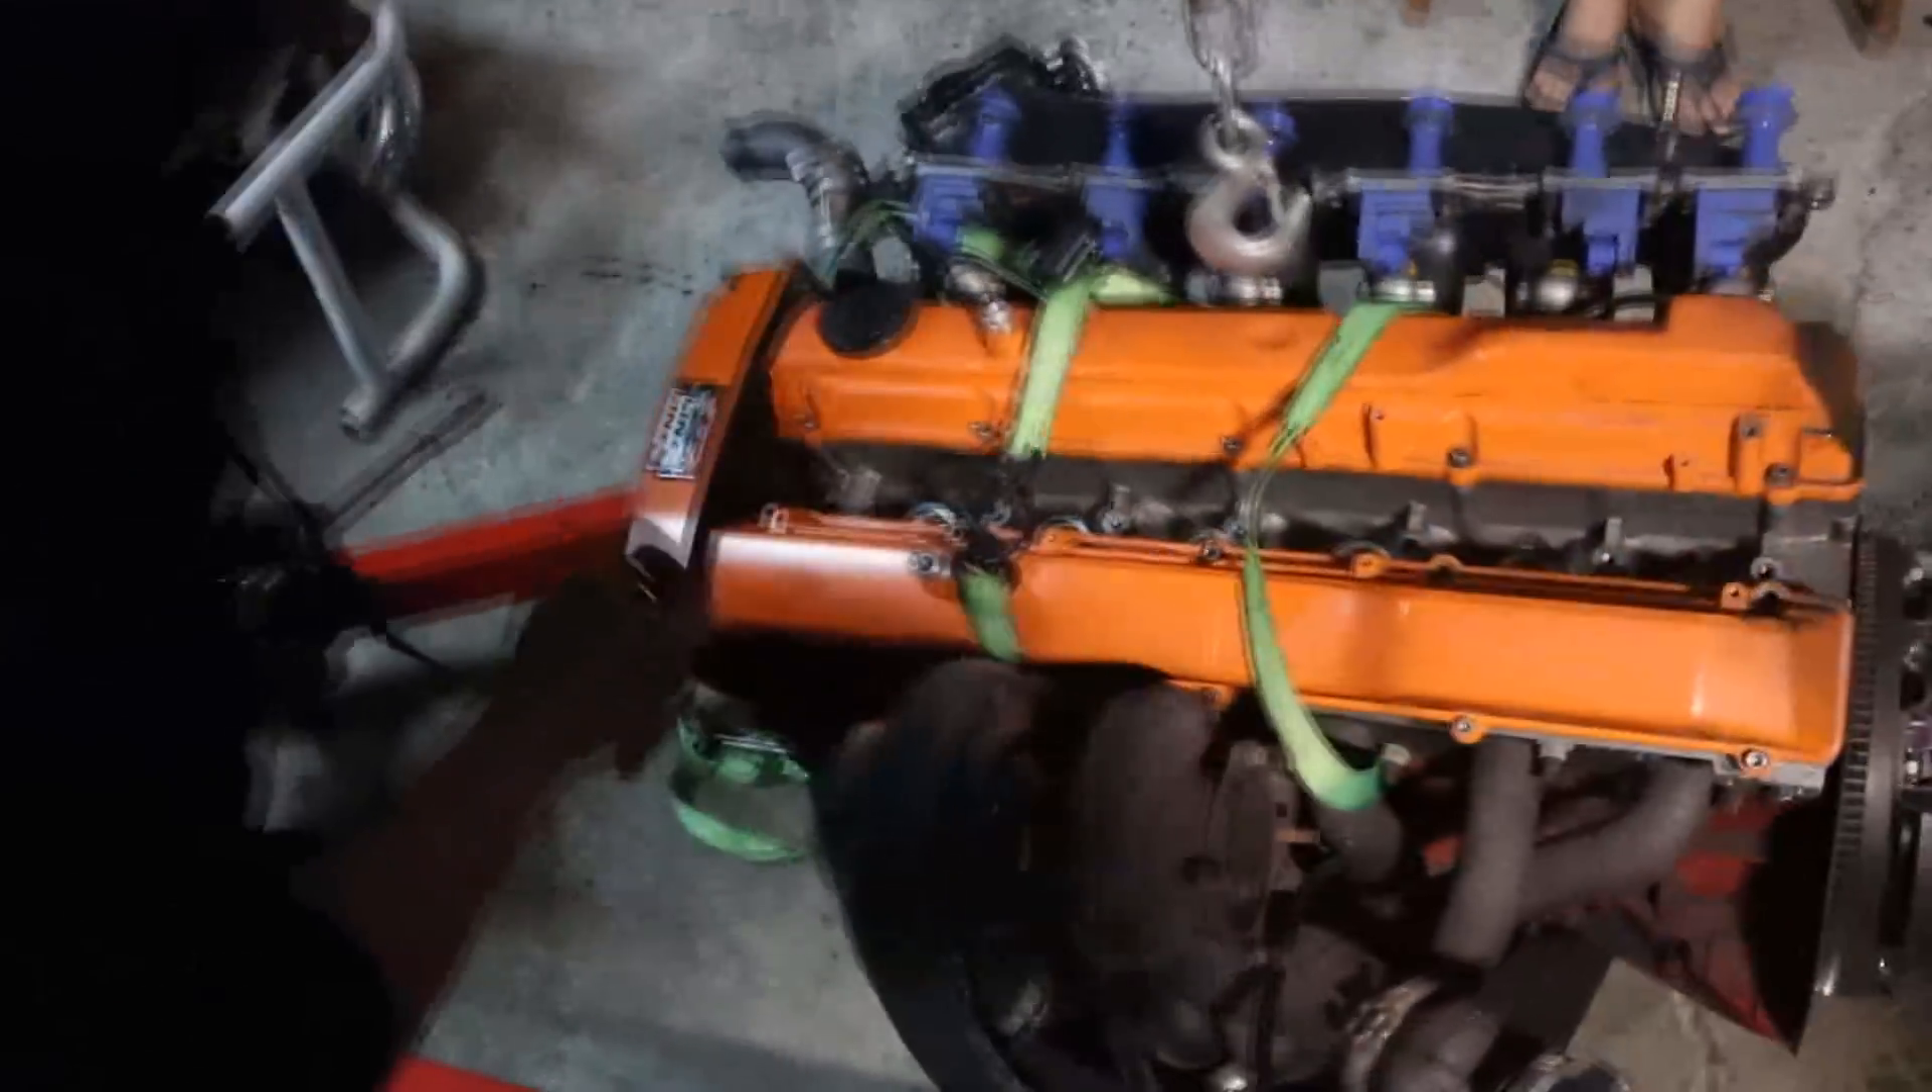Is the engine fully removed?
Yes.